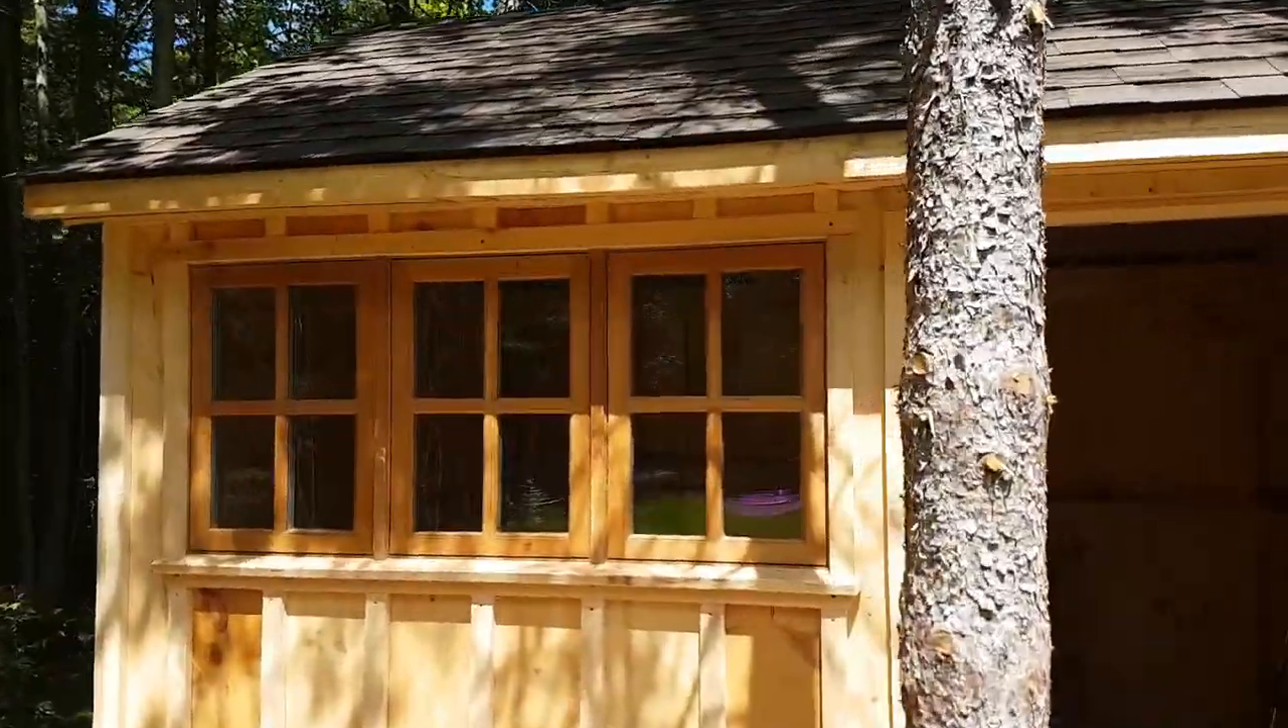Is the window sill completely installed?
Yes.